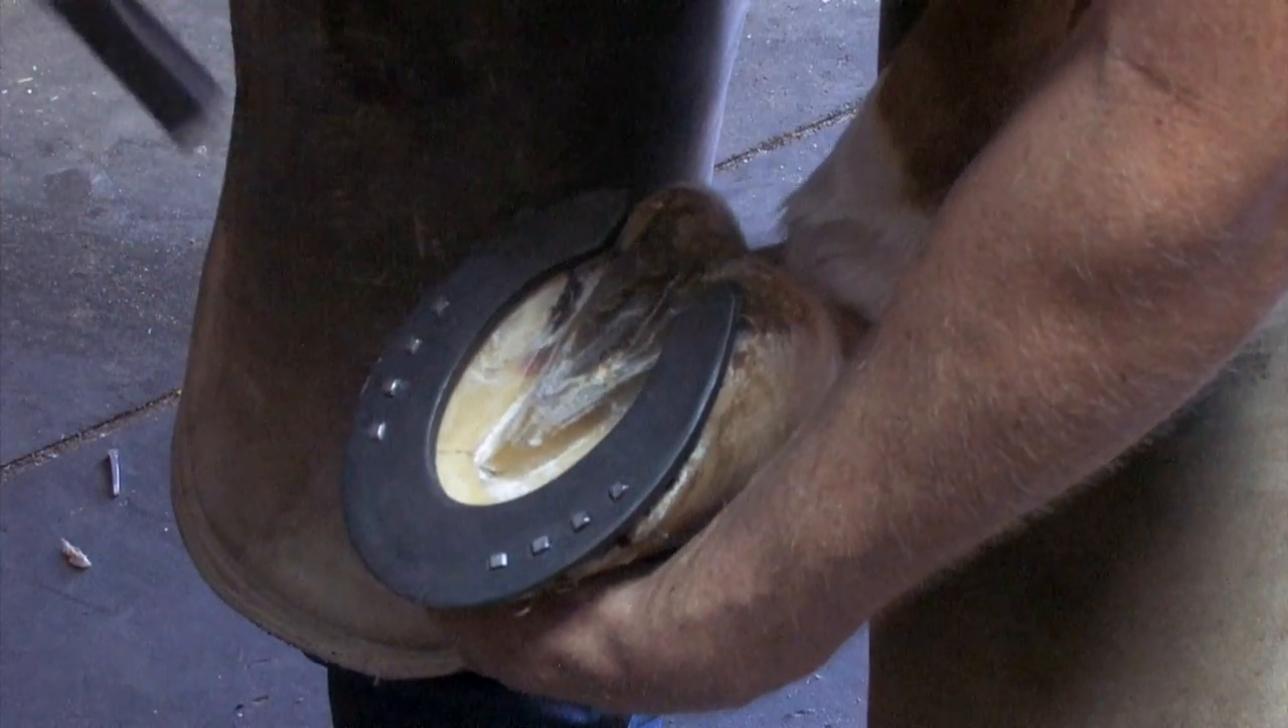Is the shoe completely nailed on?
Yes.